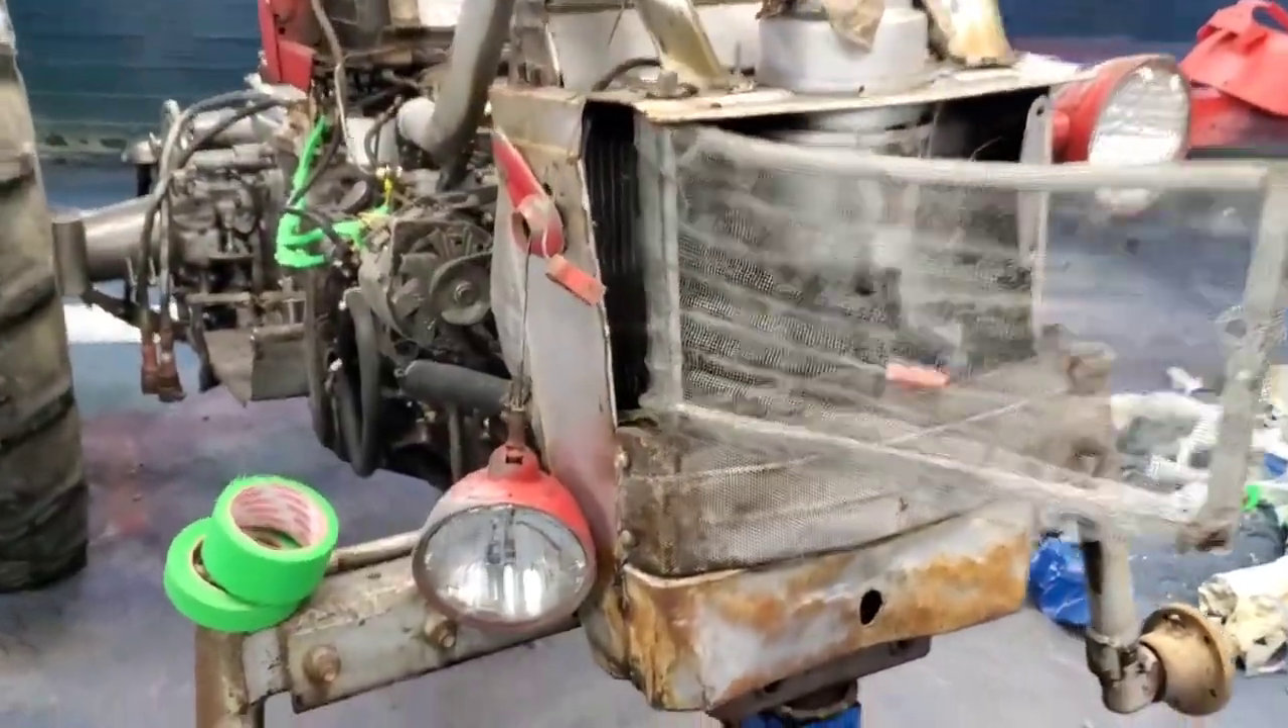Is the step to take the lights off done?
No.